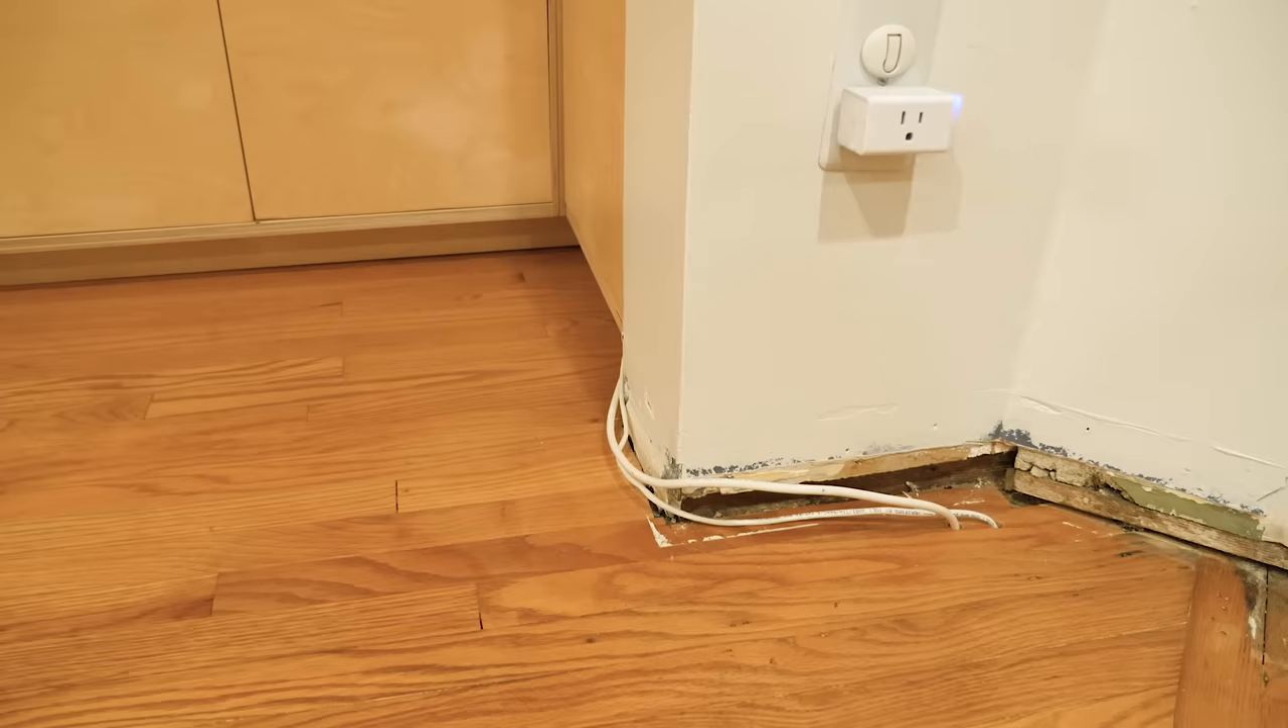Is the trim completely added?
No.